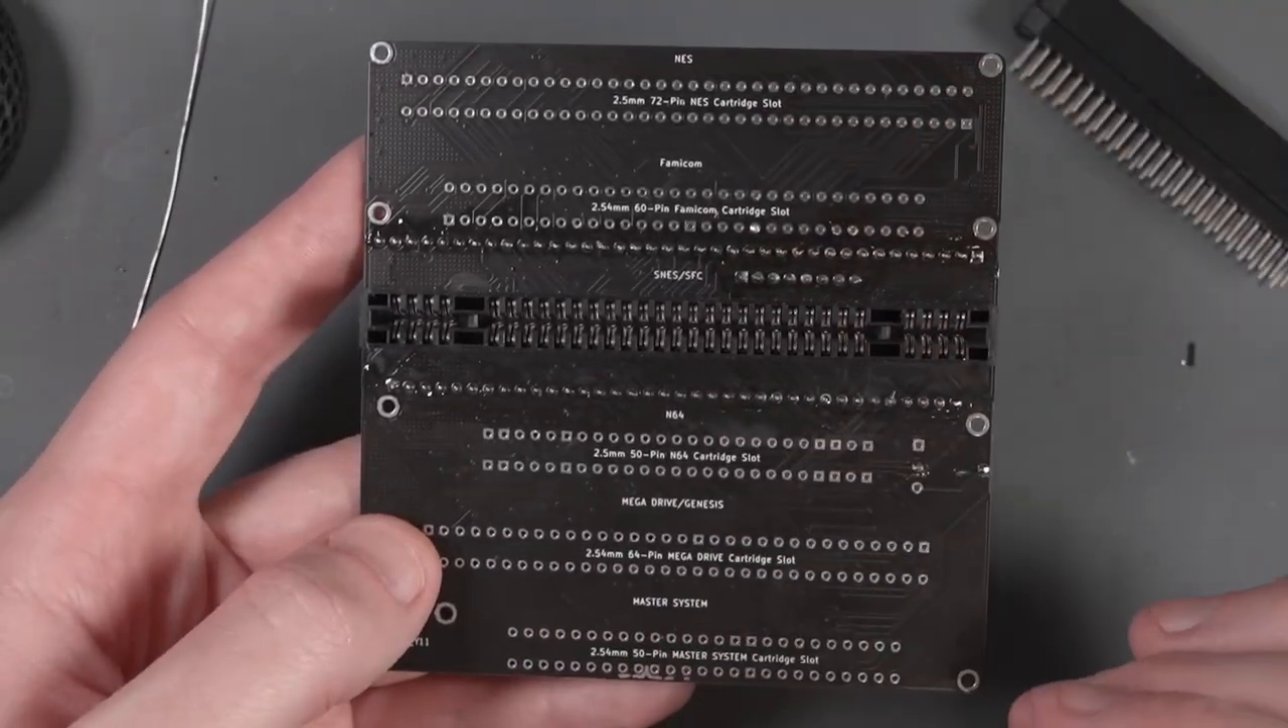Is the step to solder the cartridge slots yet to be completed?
Yes.